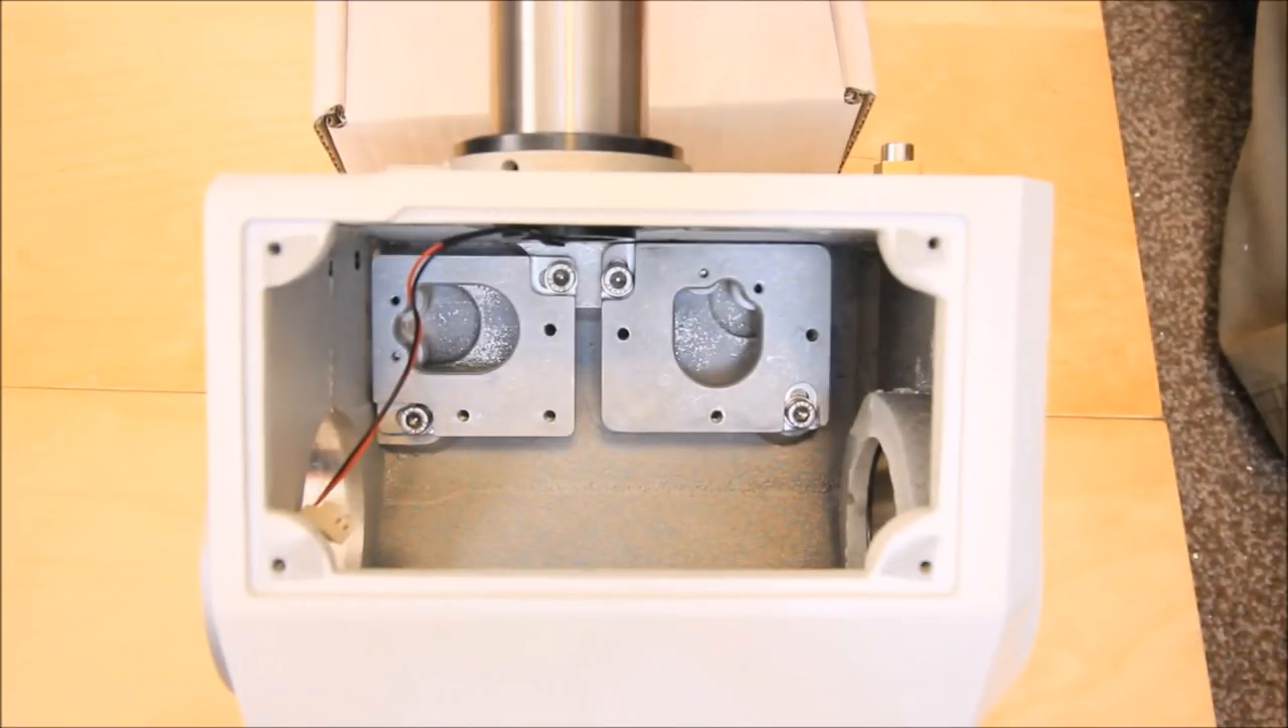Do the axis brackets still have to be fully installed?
No.